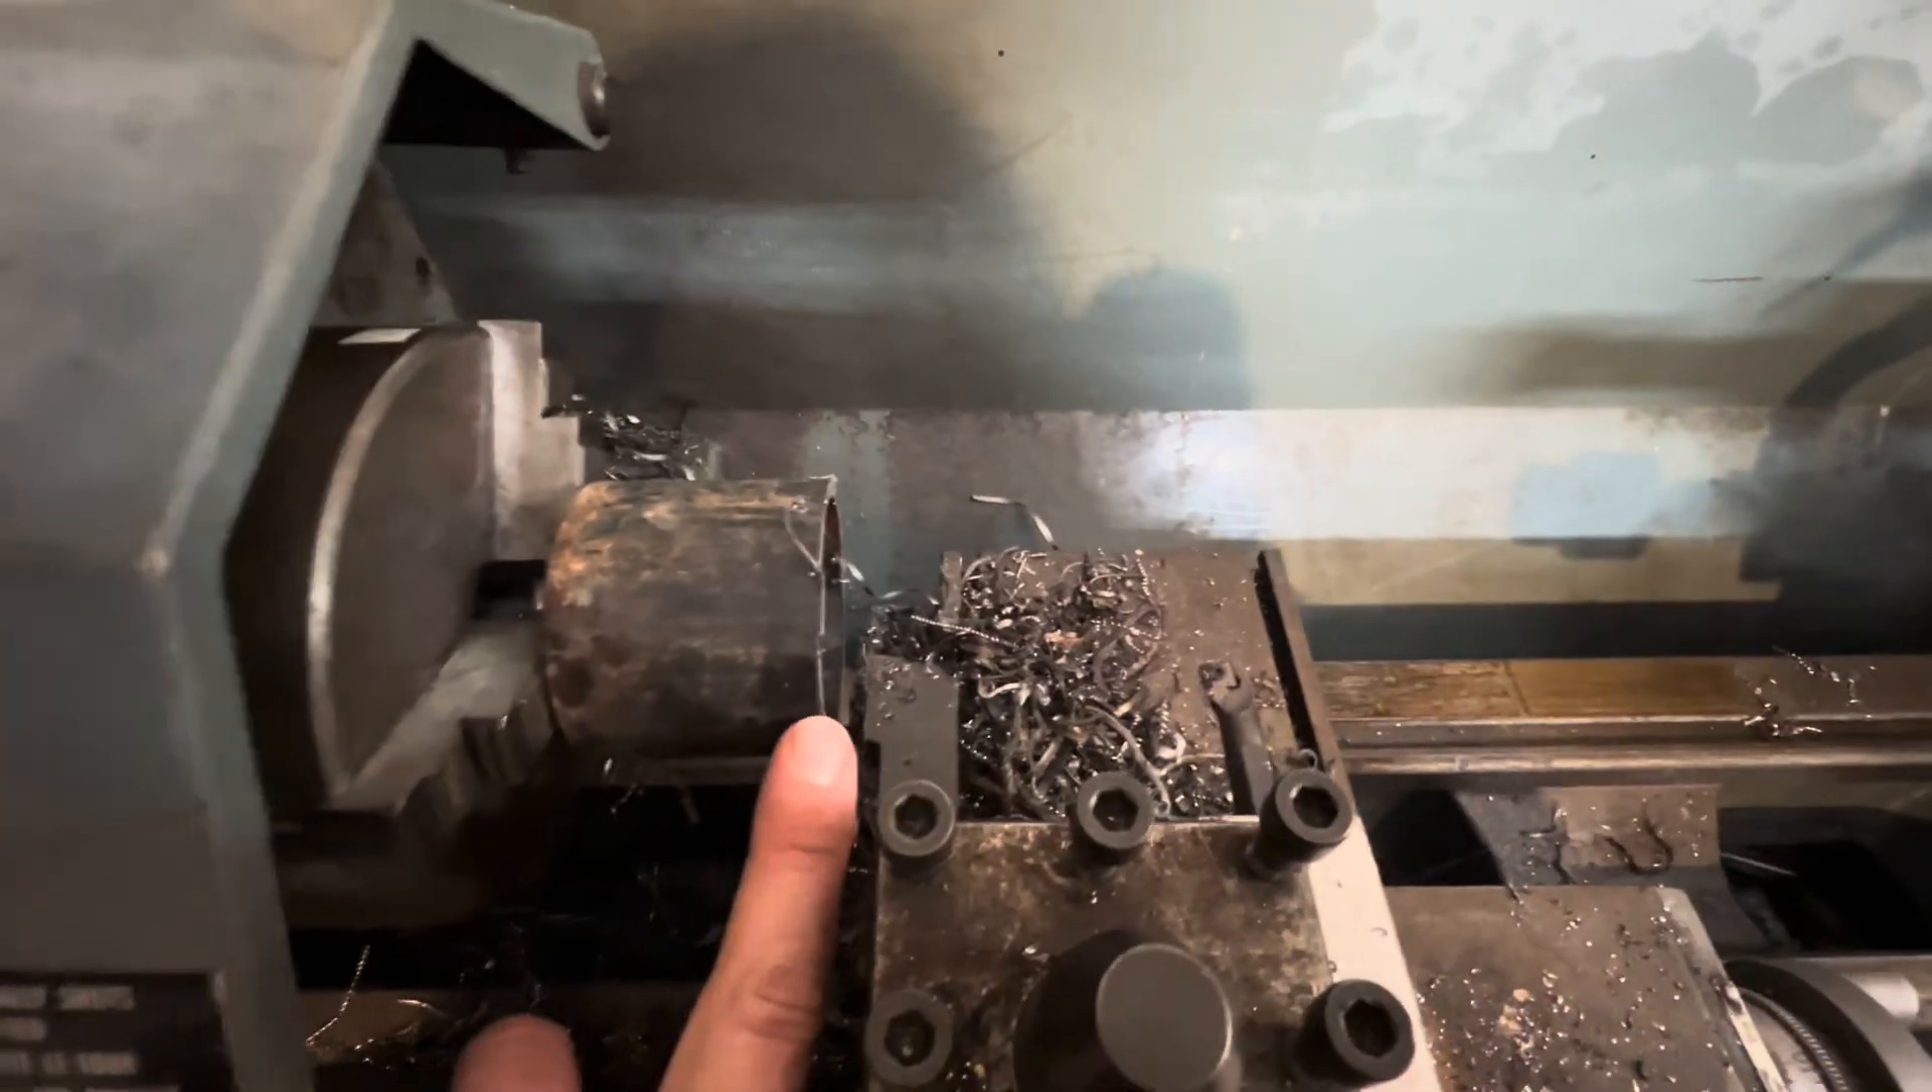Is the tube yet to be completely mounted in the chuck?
No.